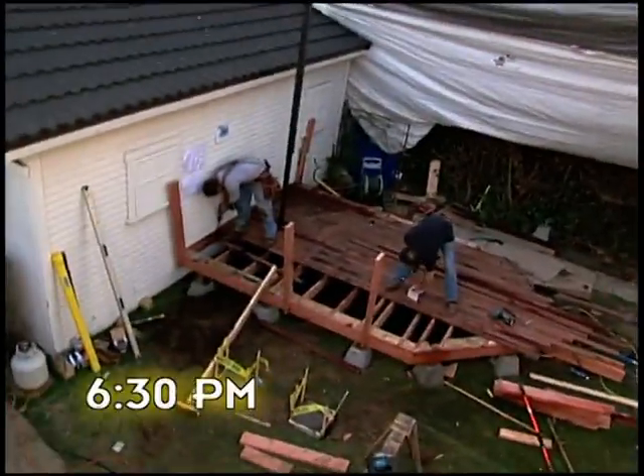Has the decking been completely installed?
No.